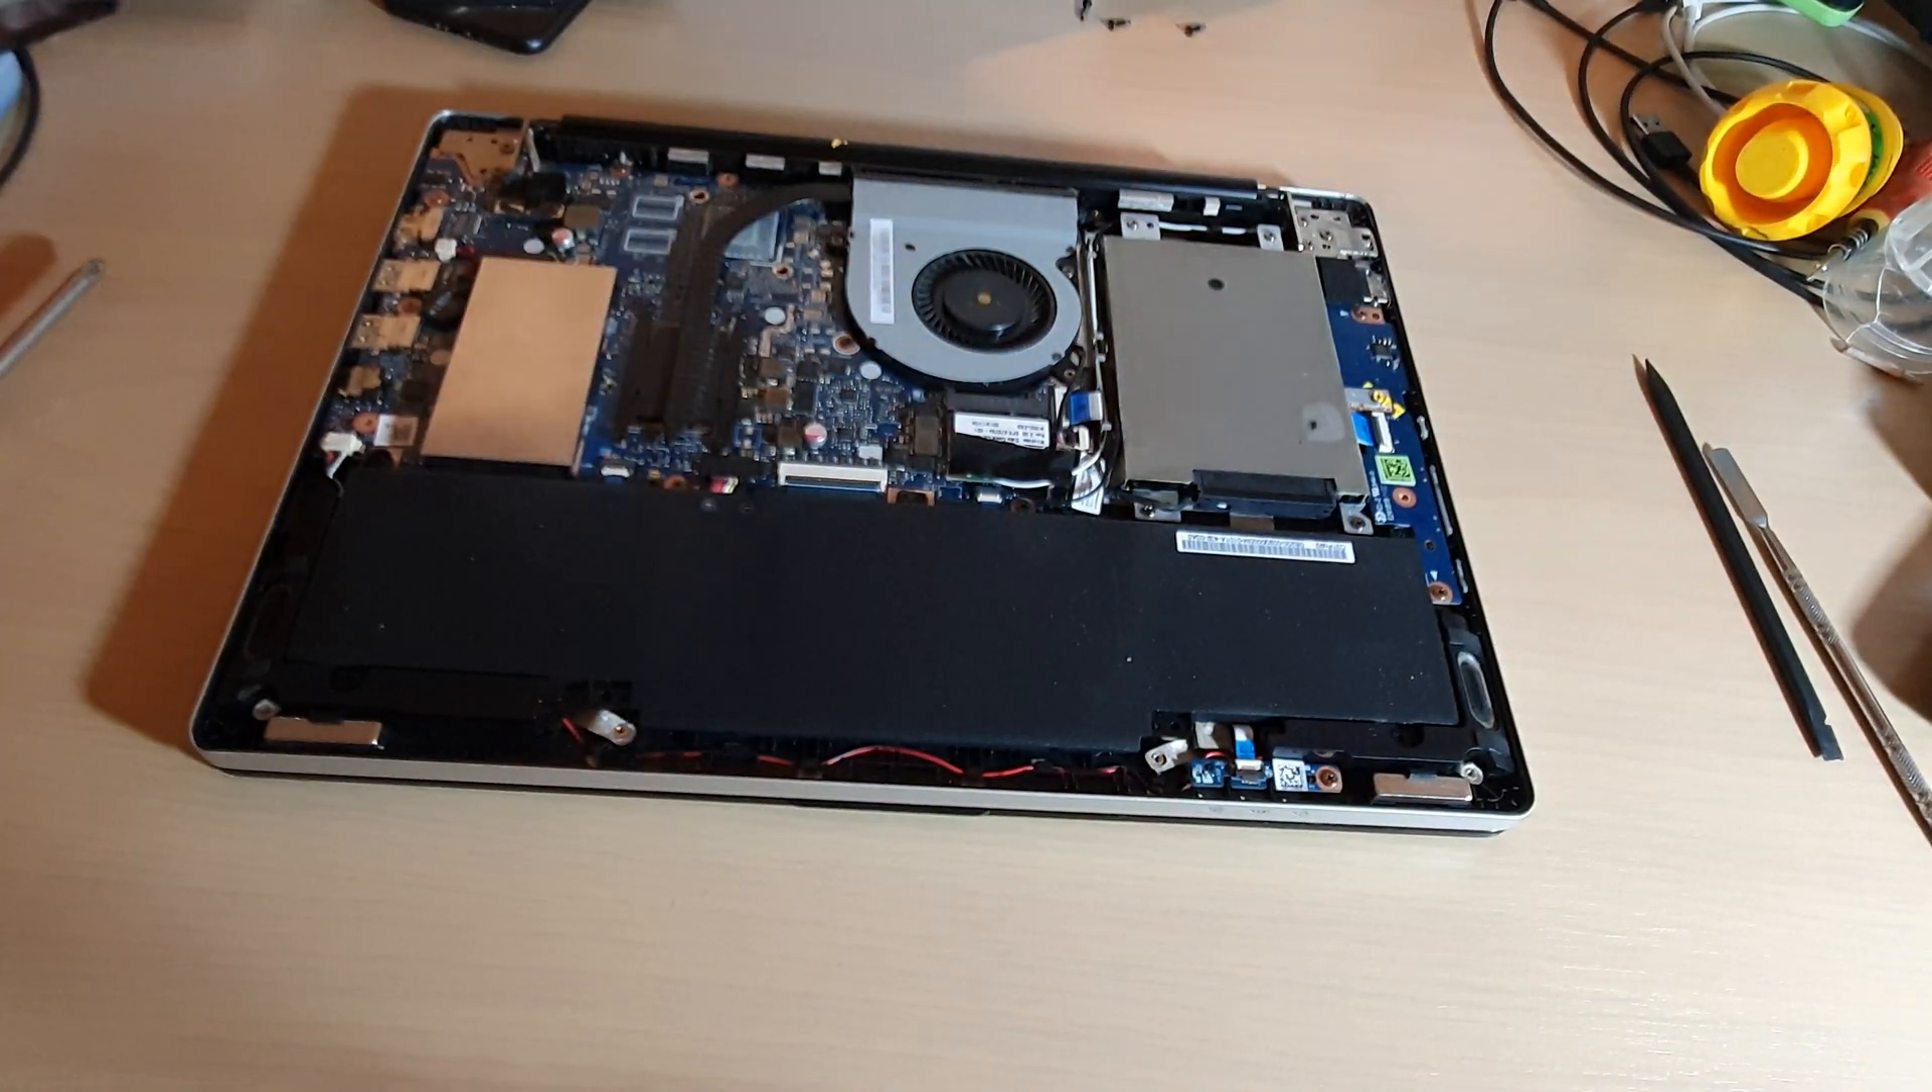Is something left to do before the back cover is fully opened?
No.